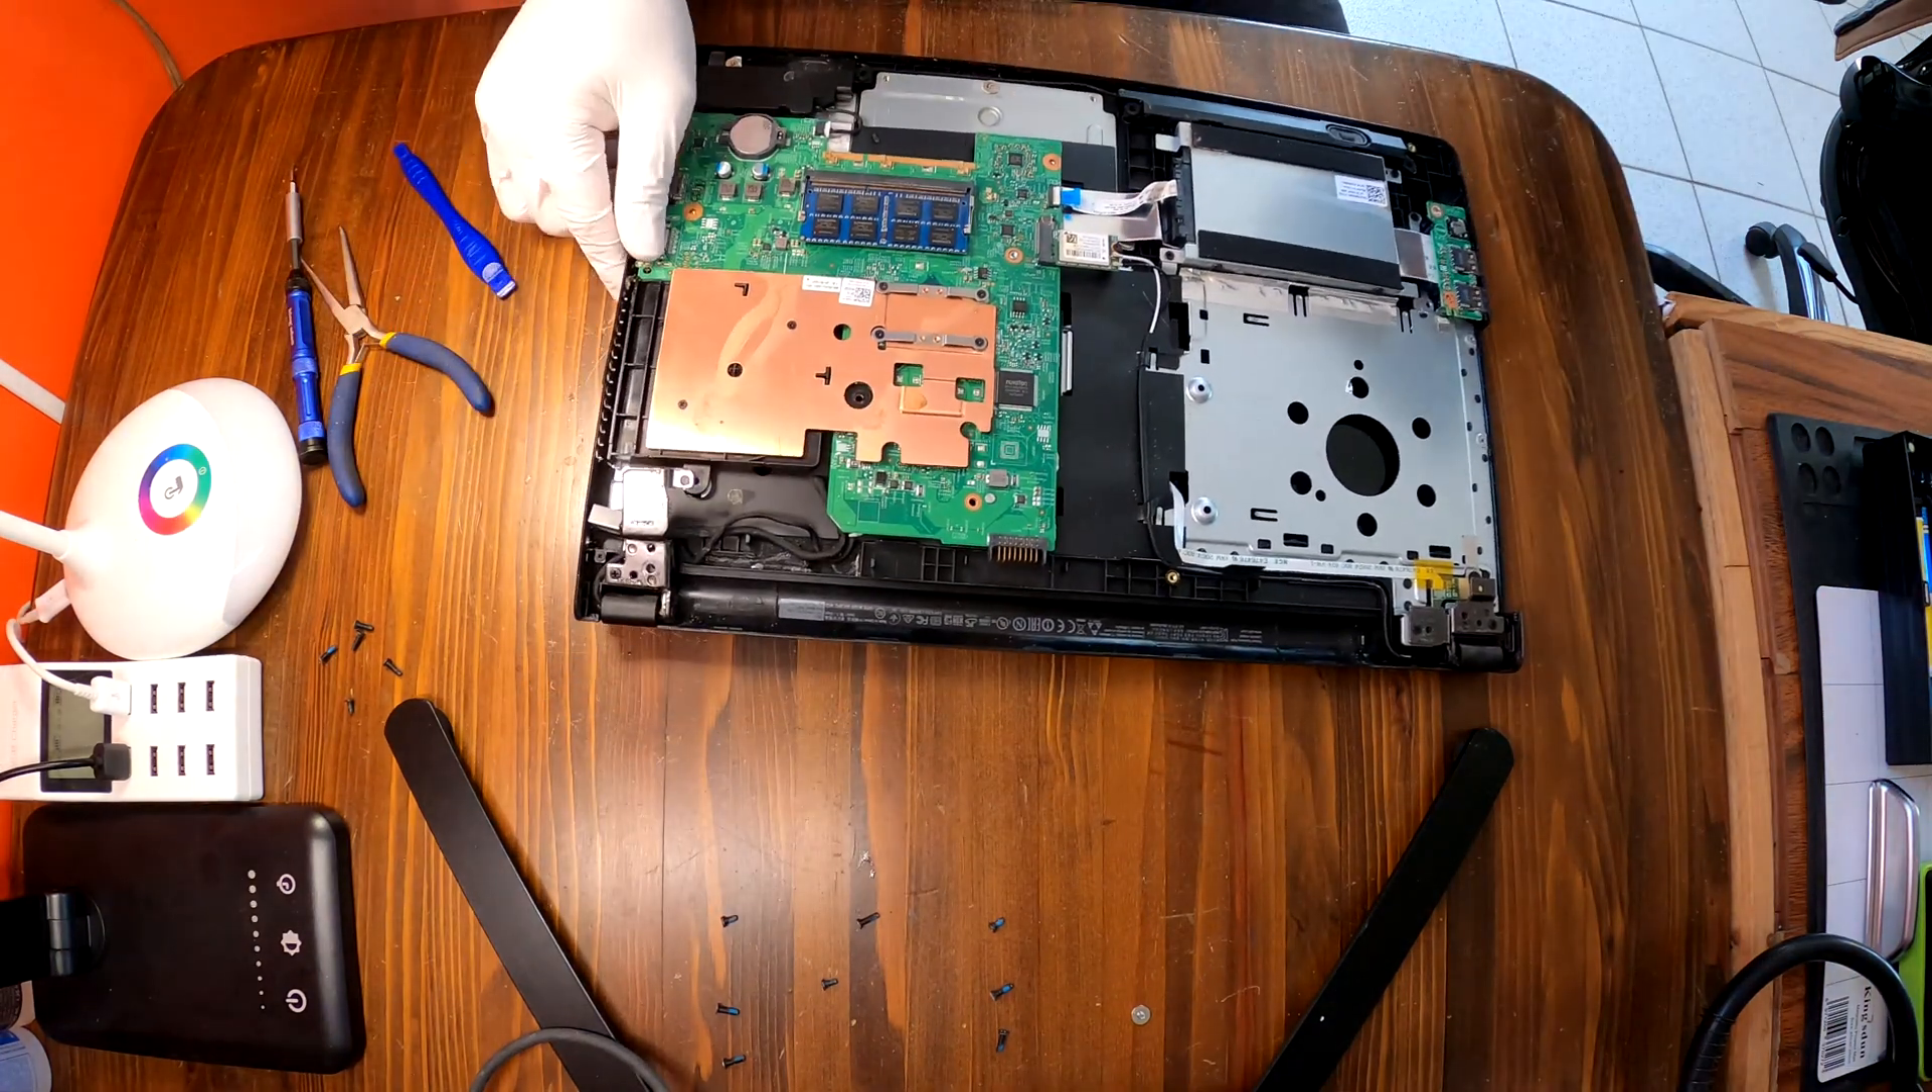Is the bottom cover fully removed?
Yes.